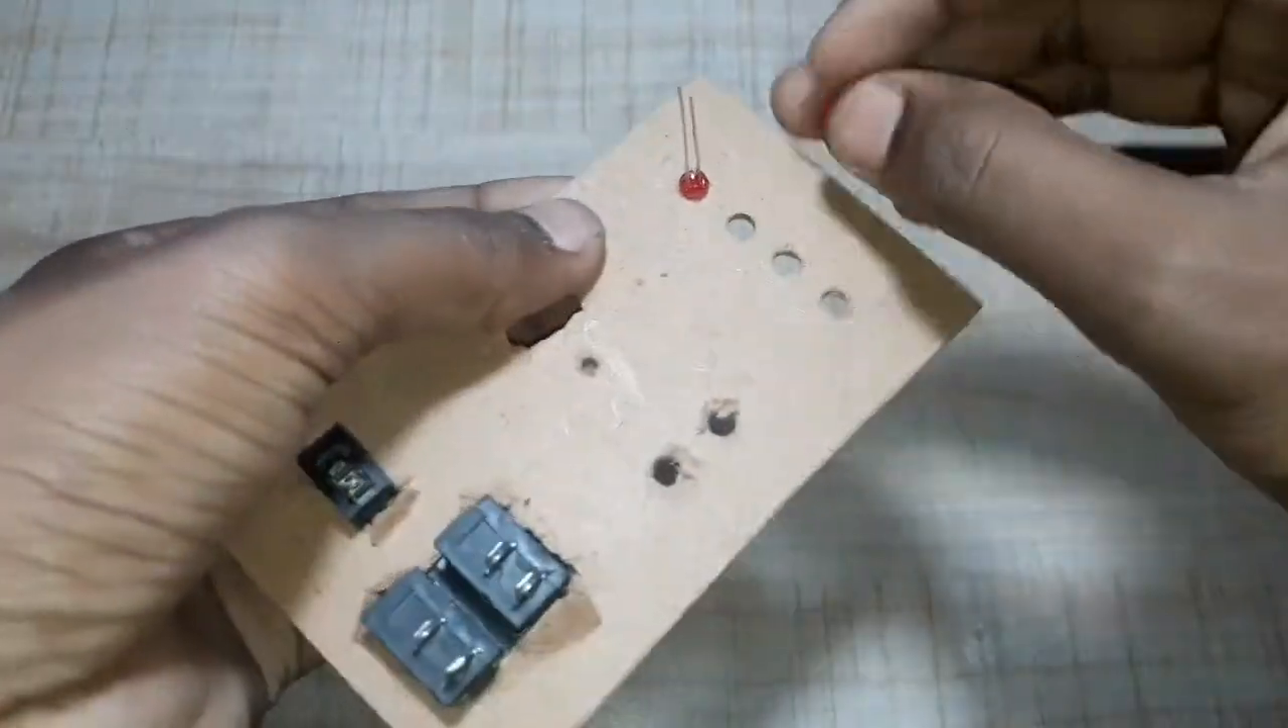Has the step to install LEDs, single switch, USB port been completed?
No.